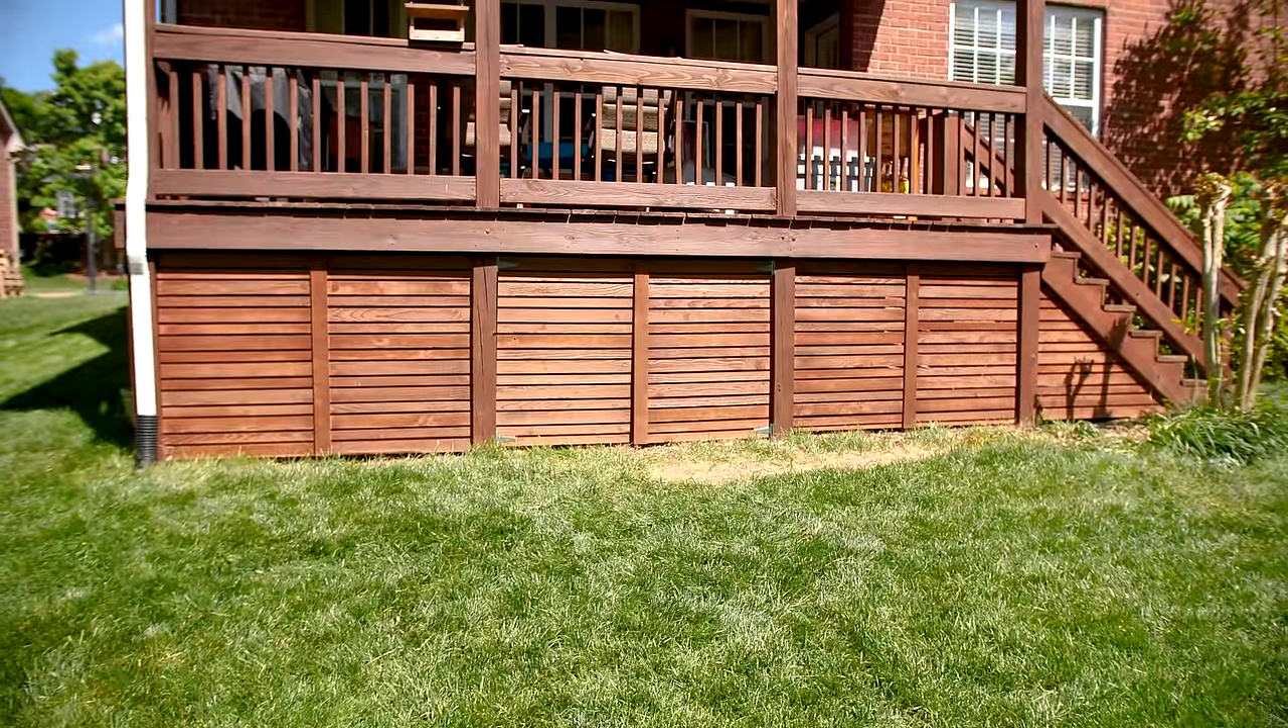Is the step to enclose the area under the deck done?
Yes.